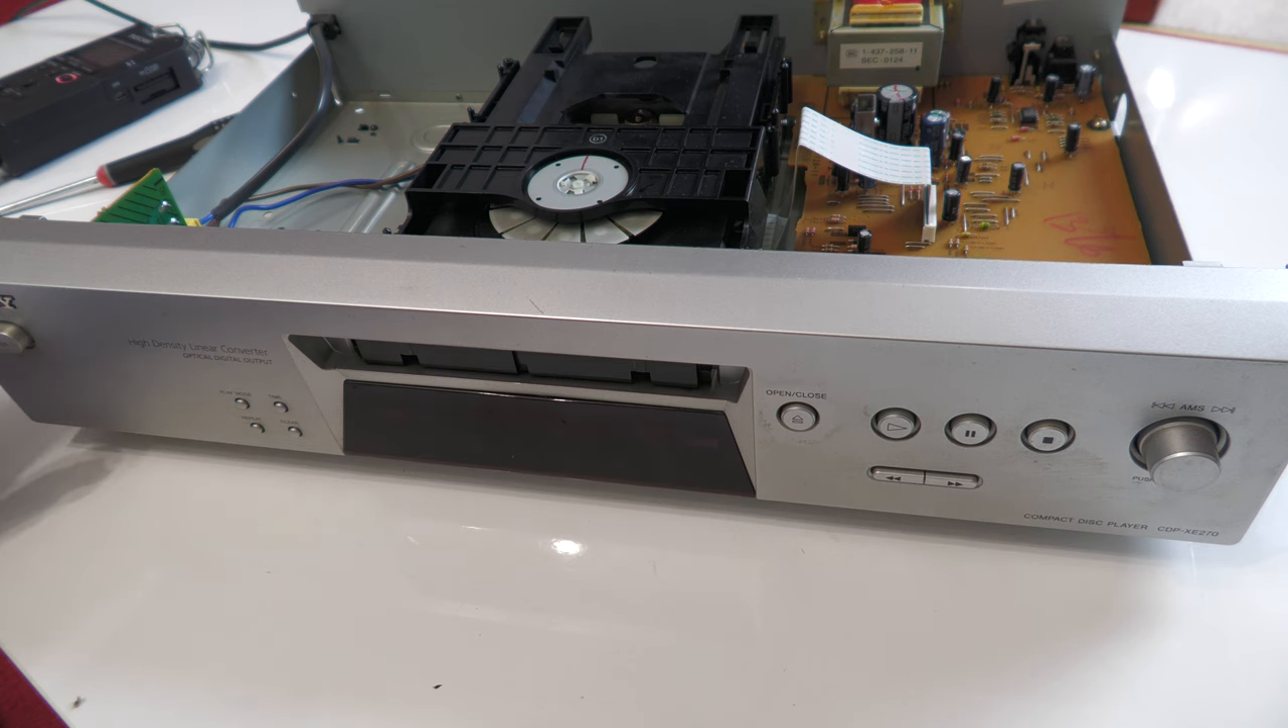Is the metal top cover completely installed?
No.